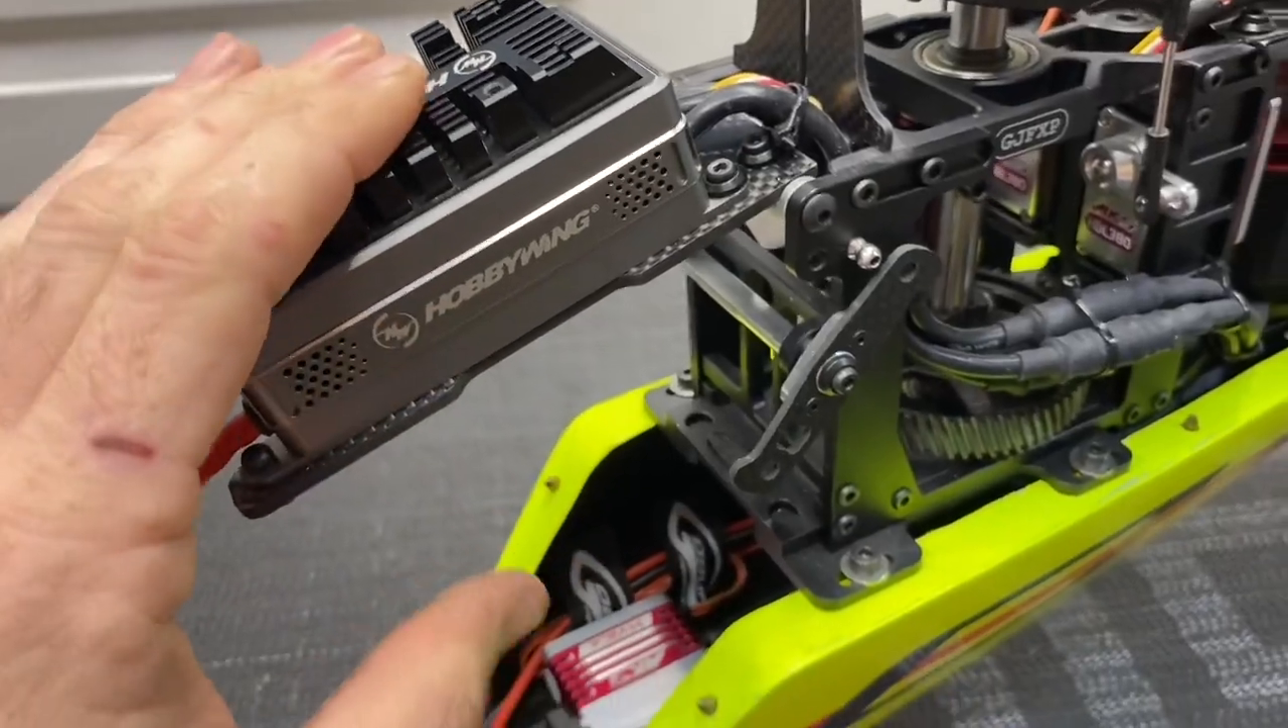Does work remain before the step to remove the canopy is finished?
No.